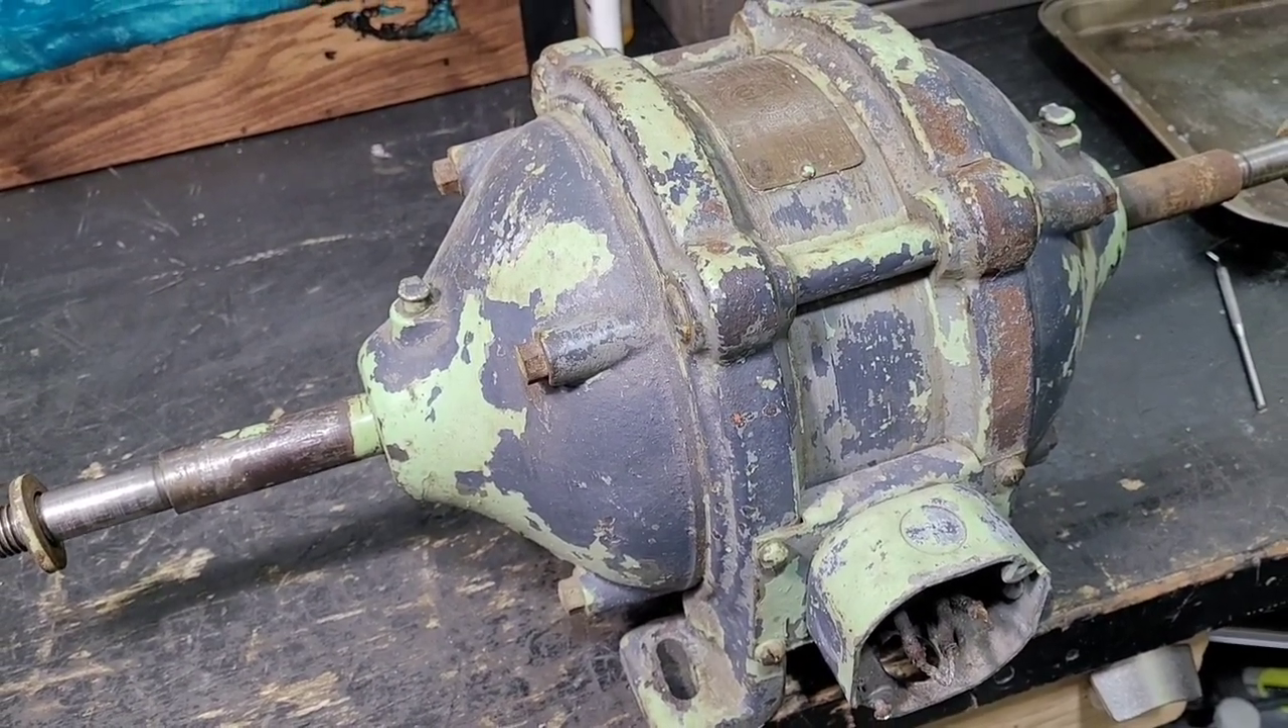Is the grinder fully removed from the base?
Yes.